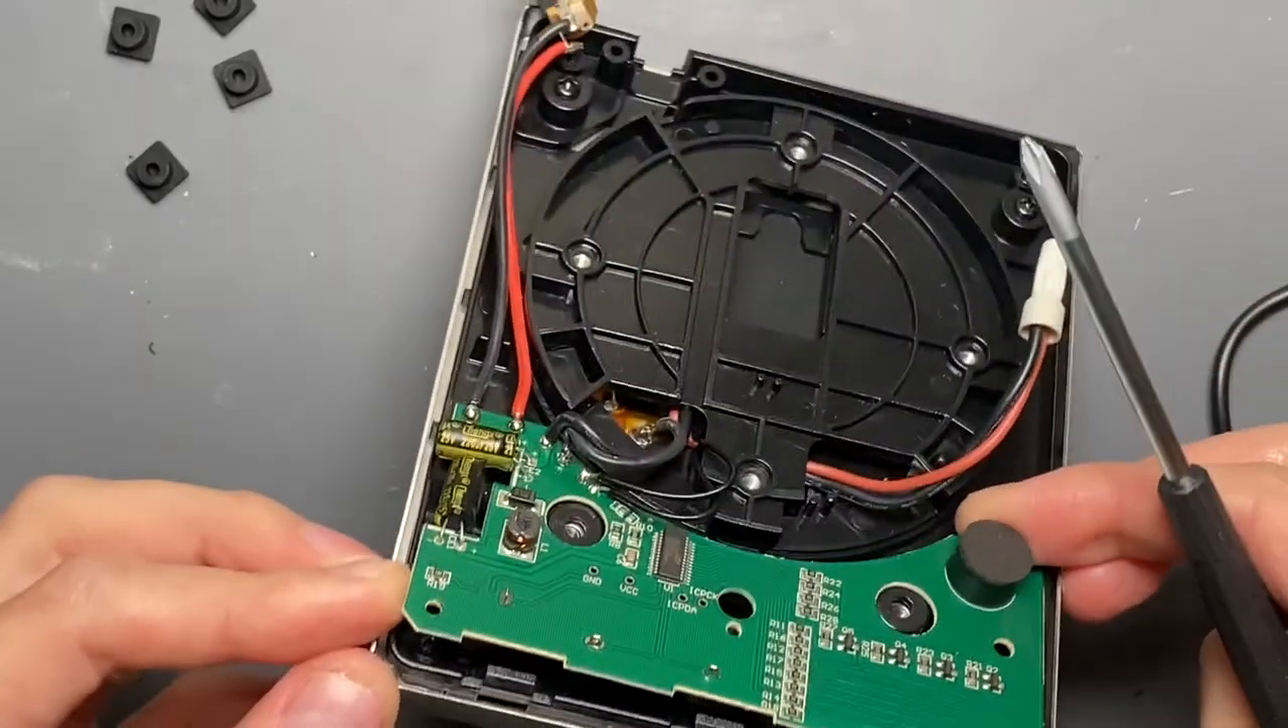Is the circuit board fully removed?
No.